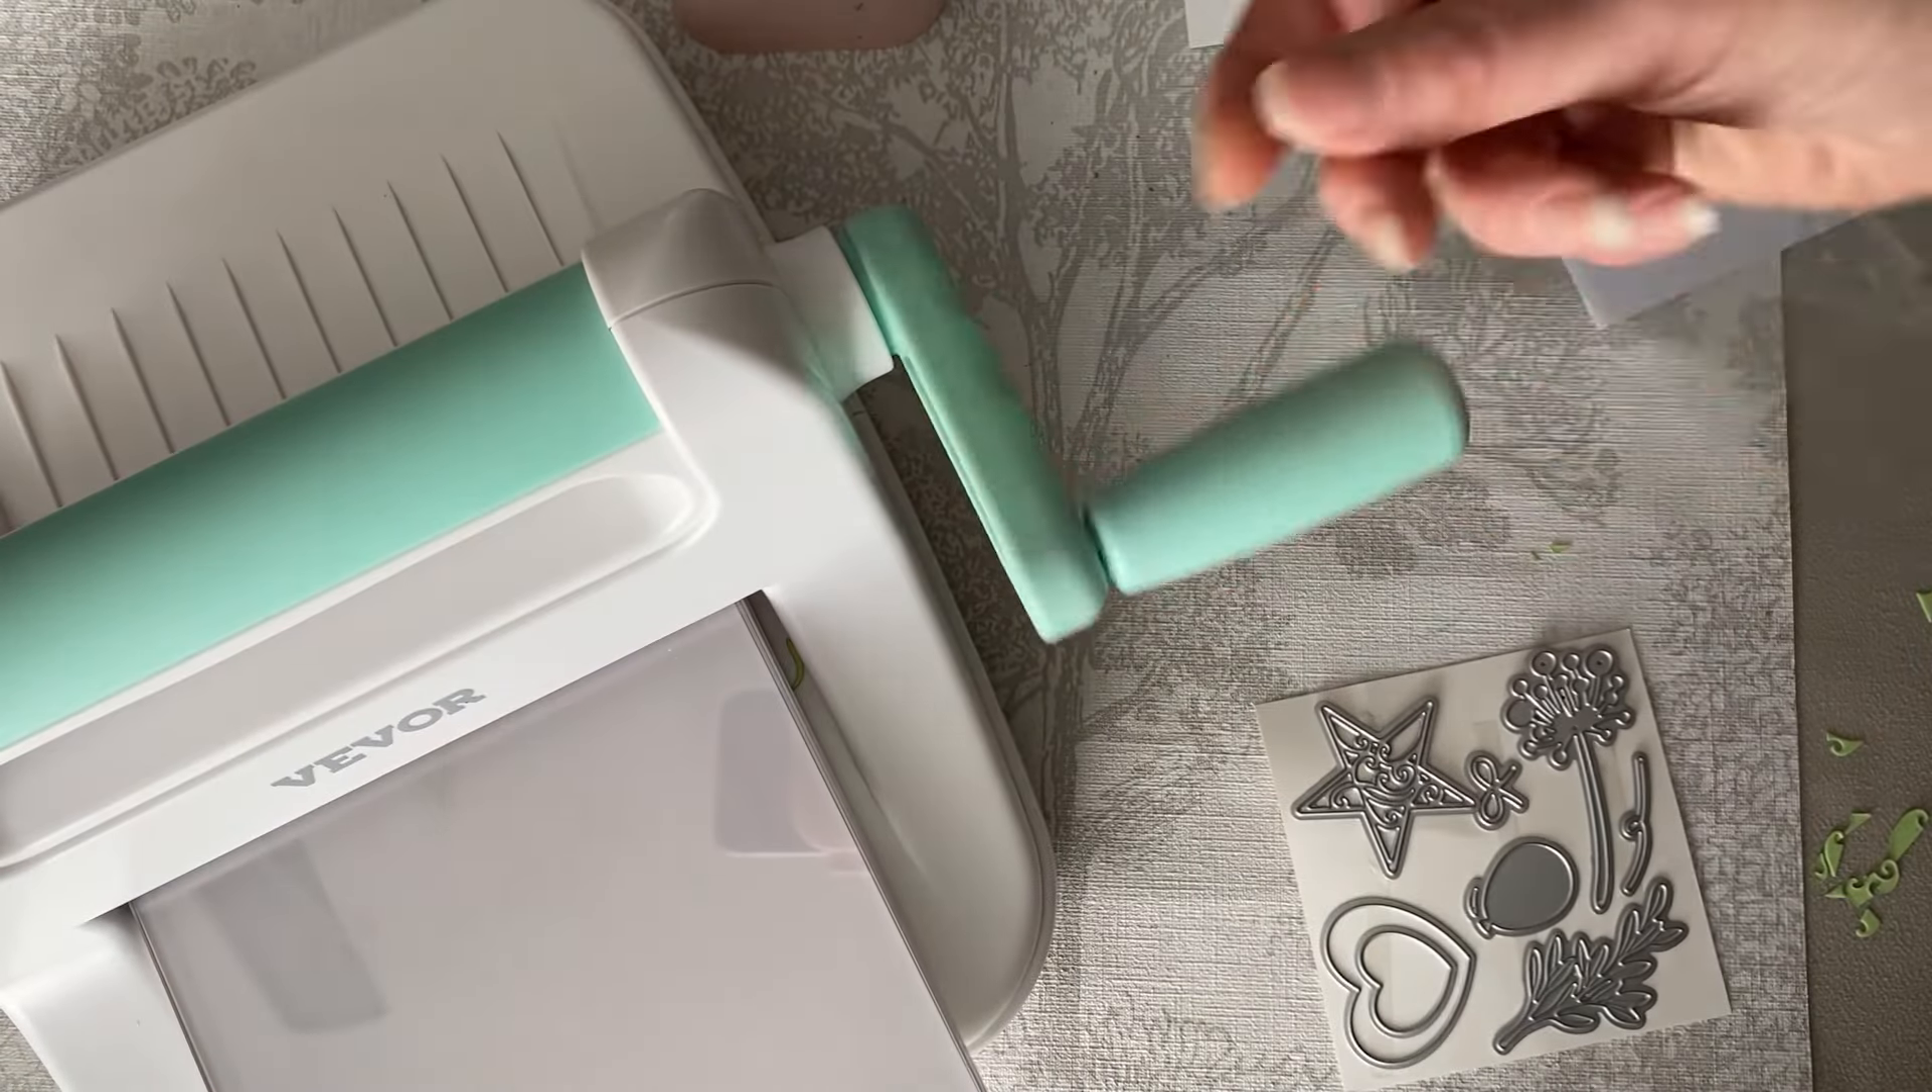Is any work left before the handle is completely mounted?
No.